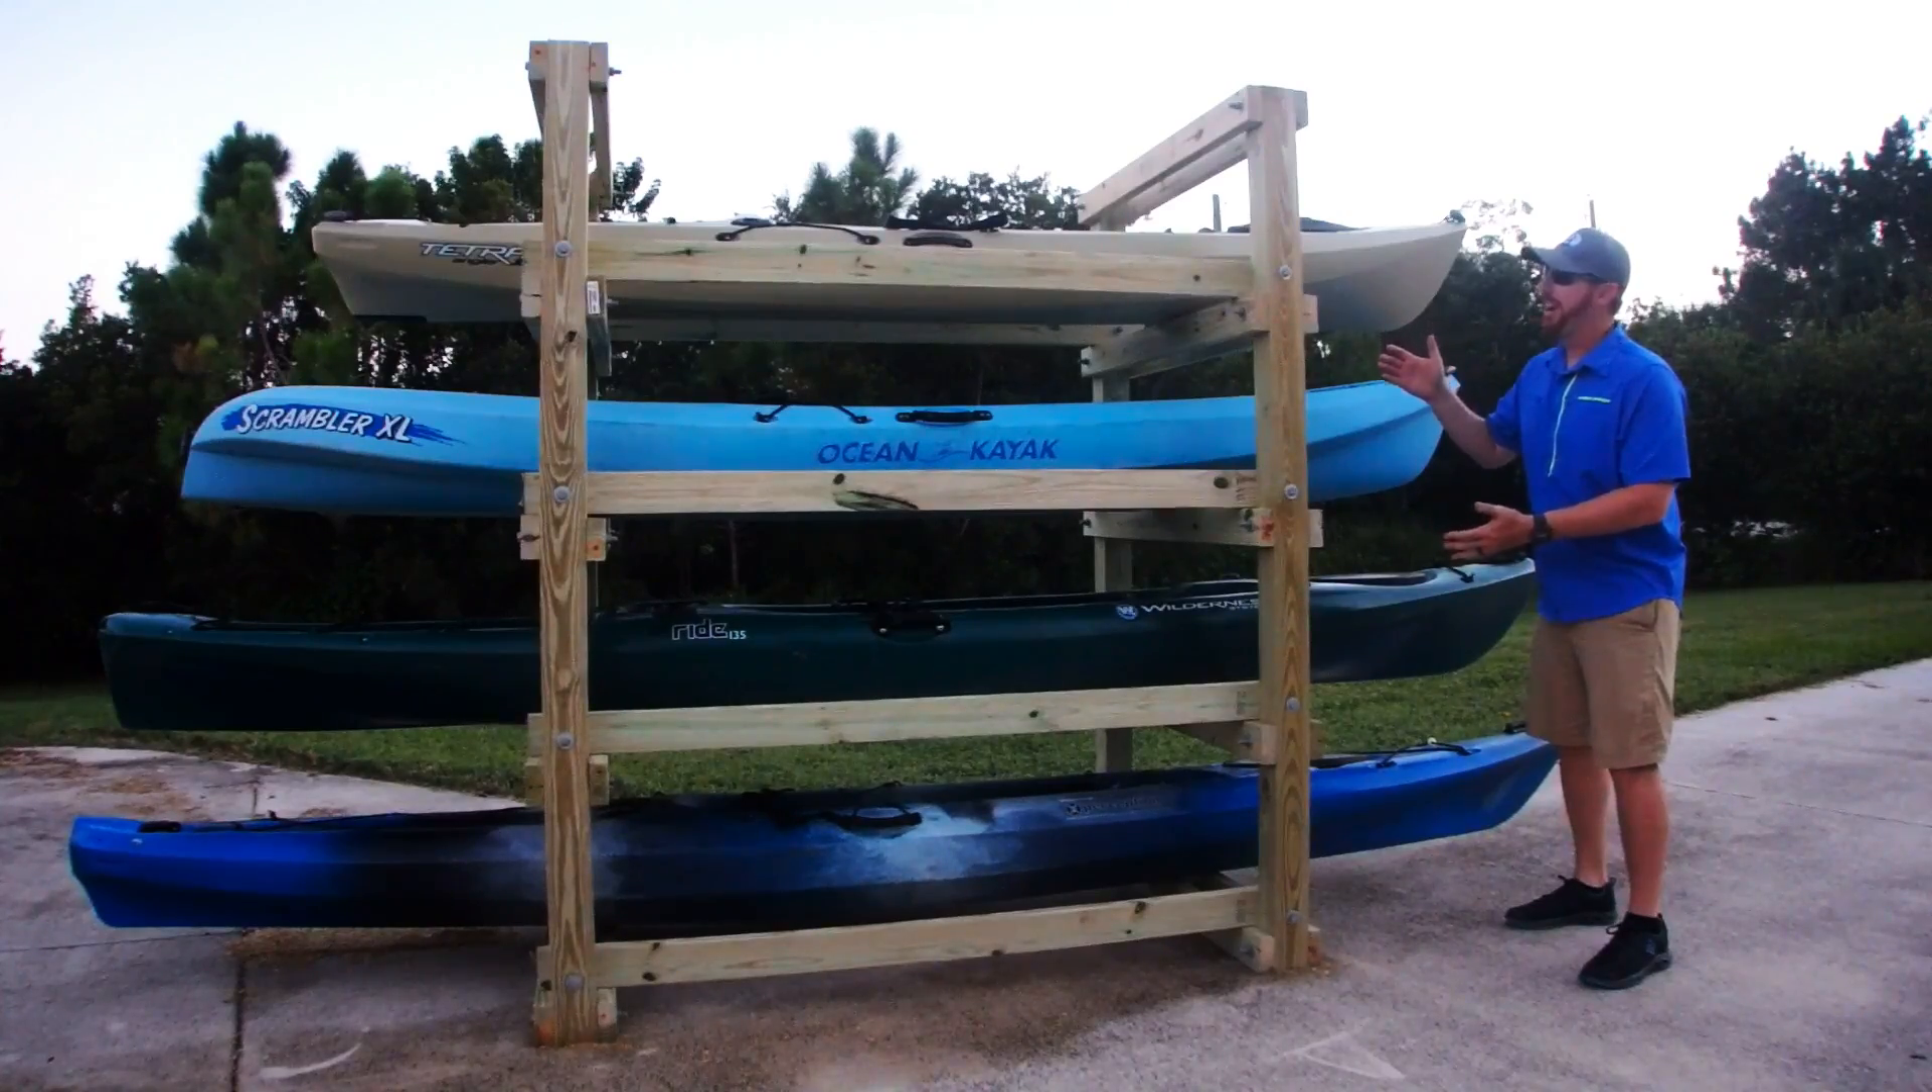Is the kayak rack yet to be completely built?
No.